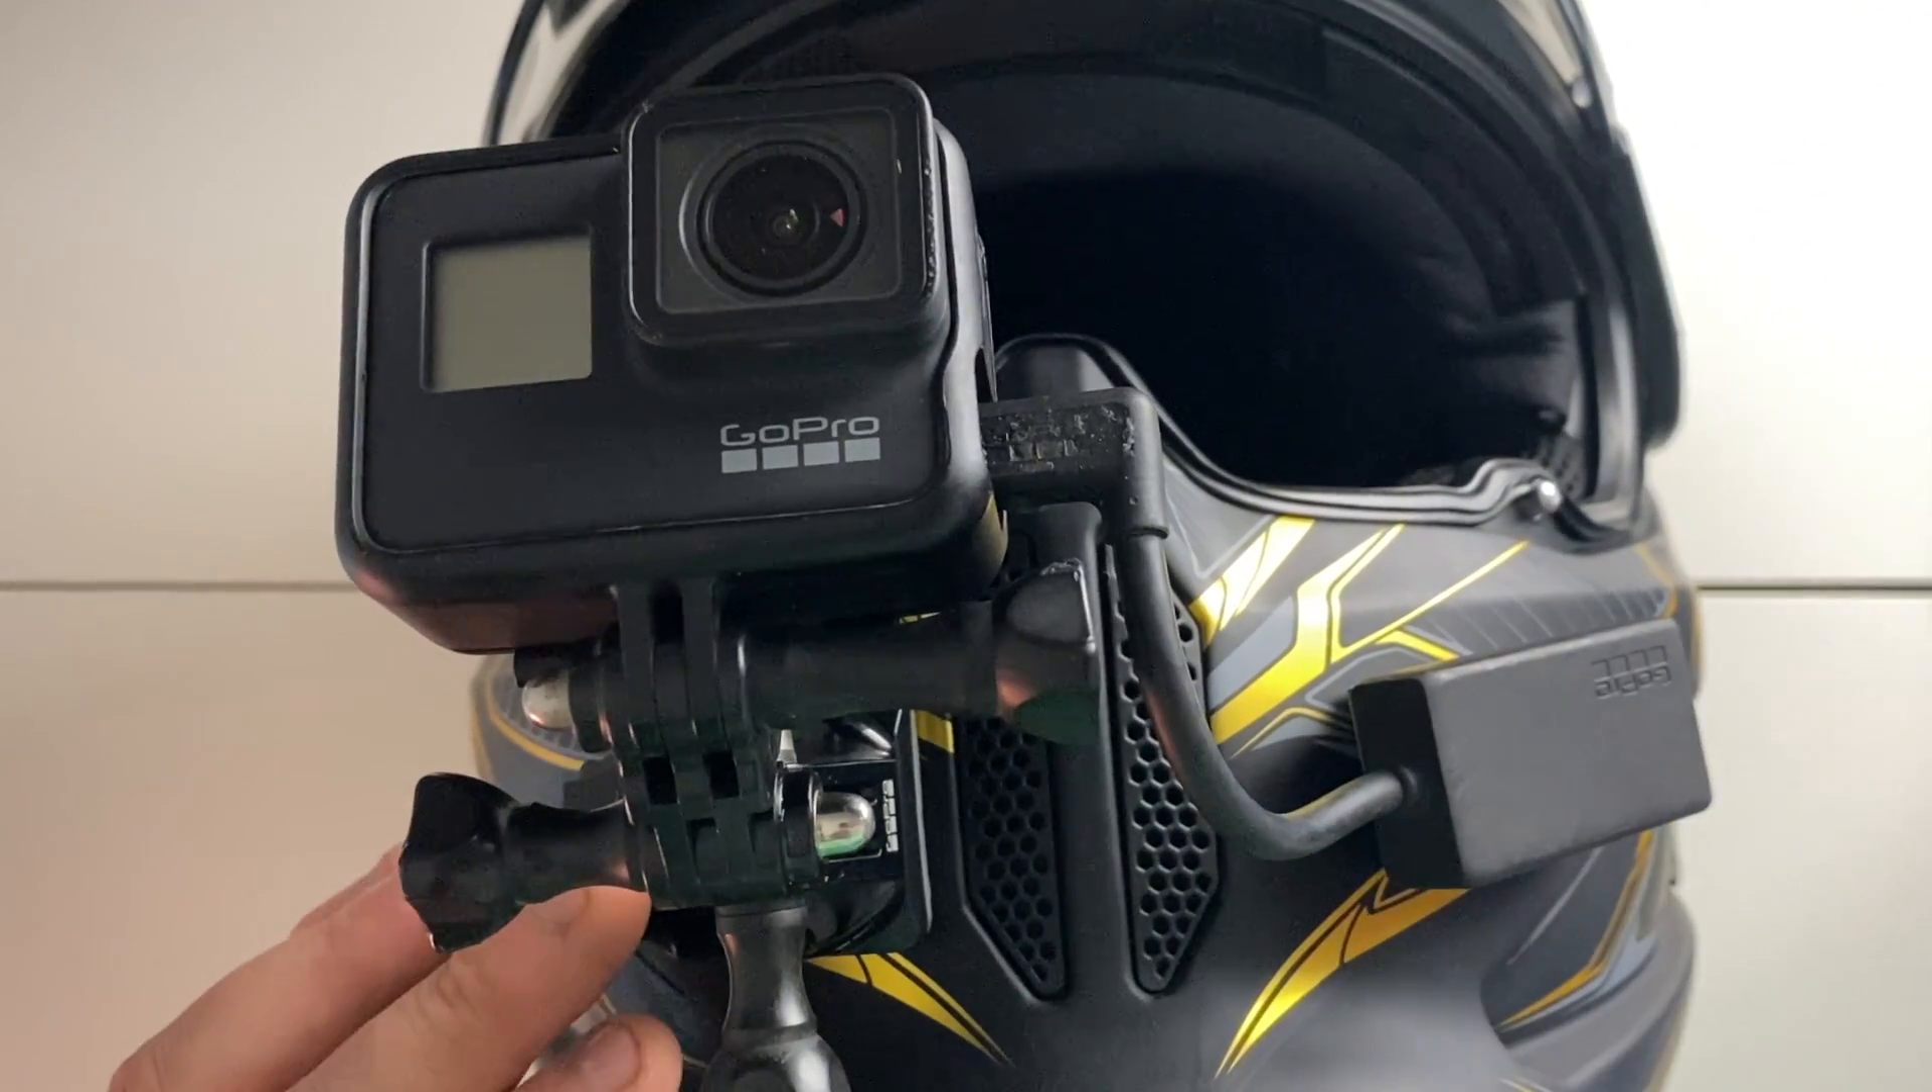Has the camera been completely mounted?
Yes.